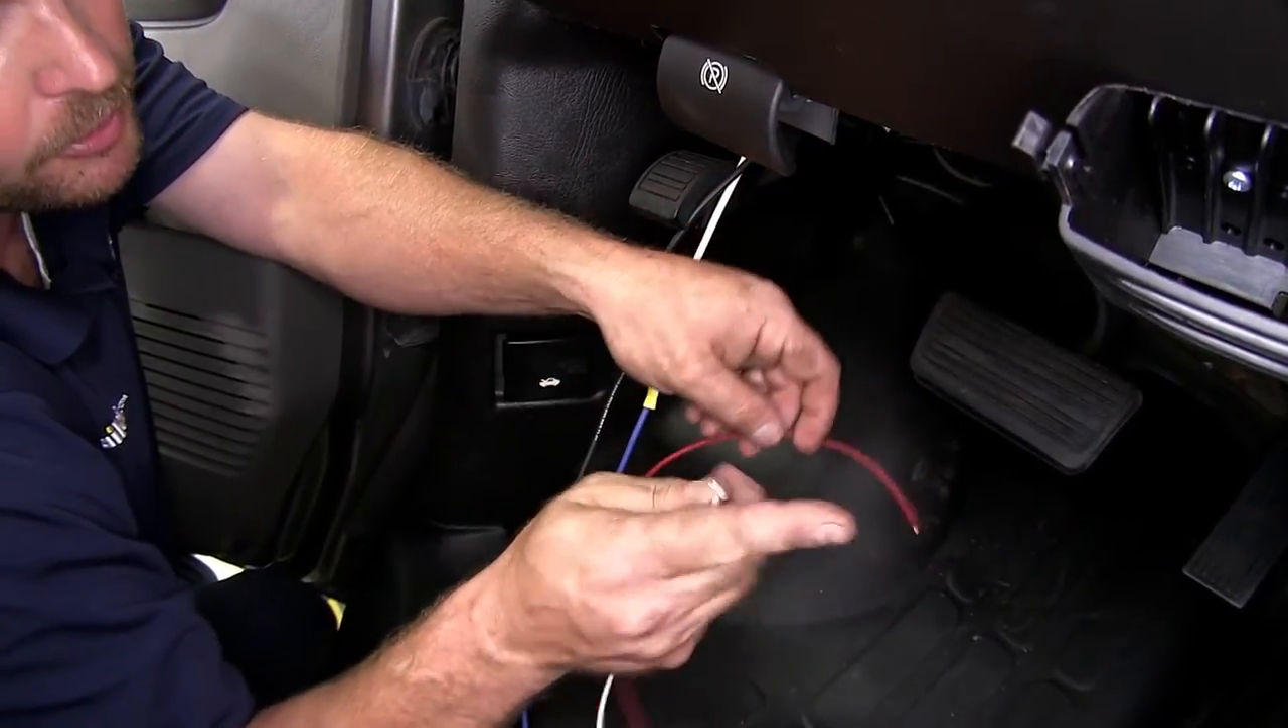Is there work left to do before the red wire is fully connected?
Yes.